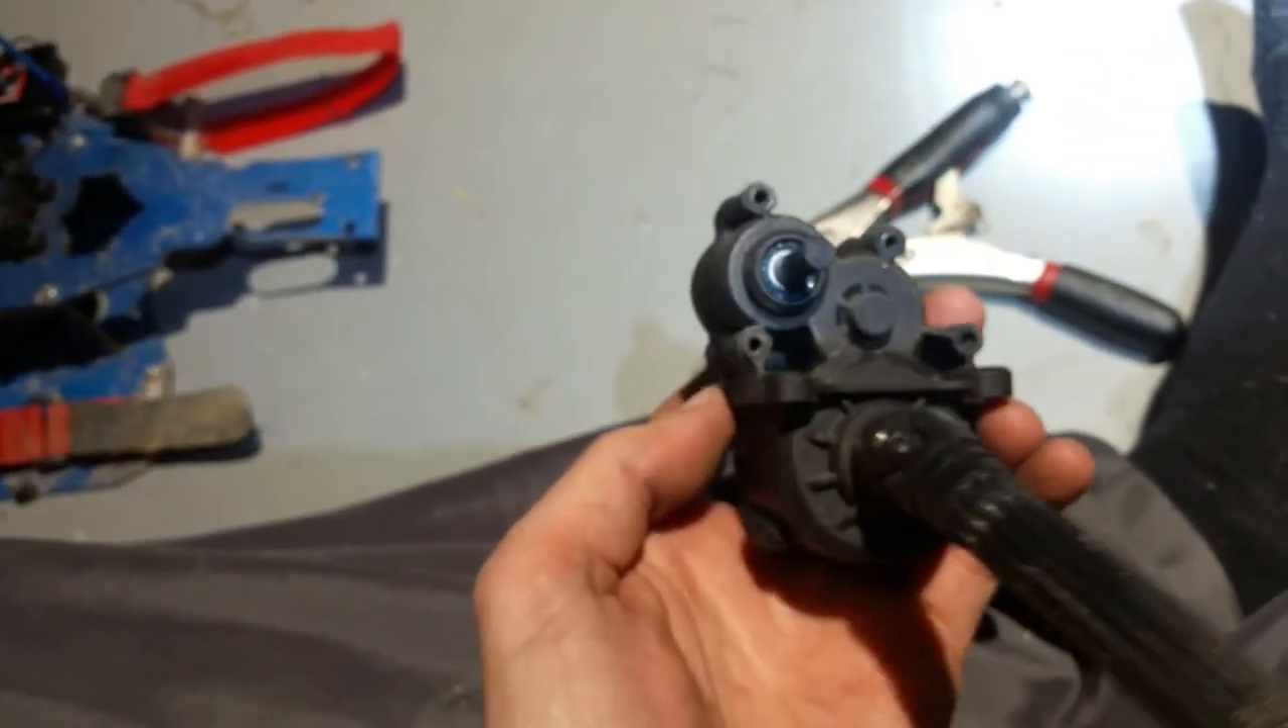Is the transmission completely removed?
Yes.